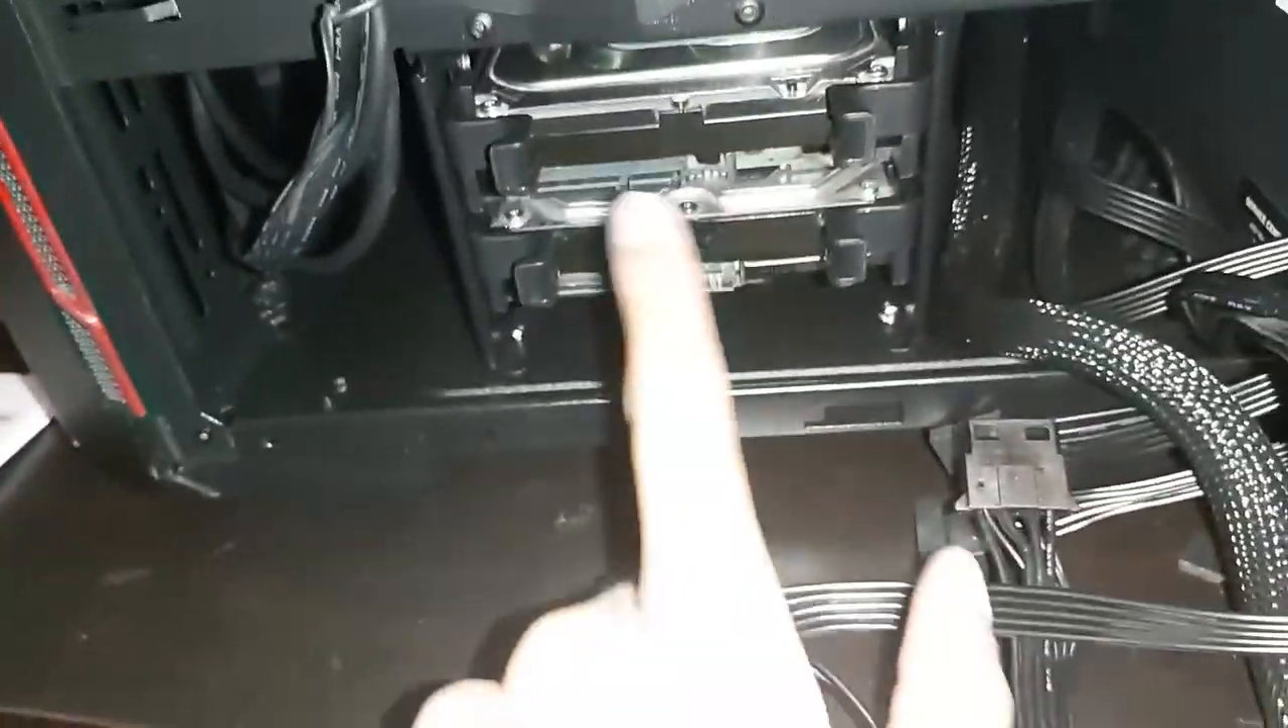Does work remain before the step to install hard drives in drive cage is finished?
No.